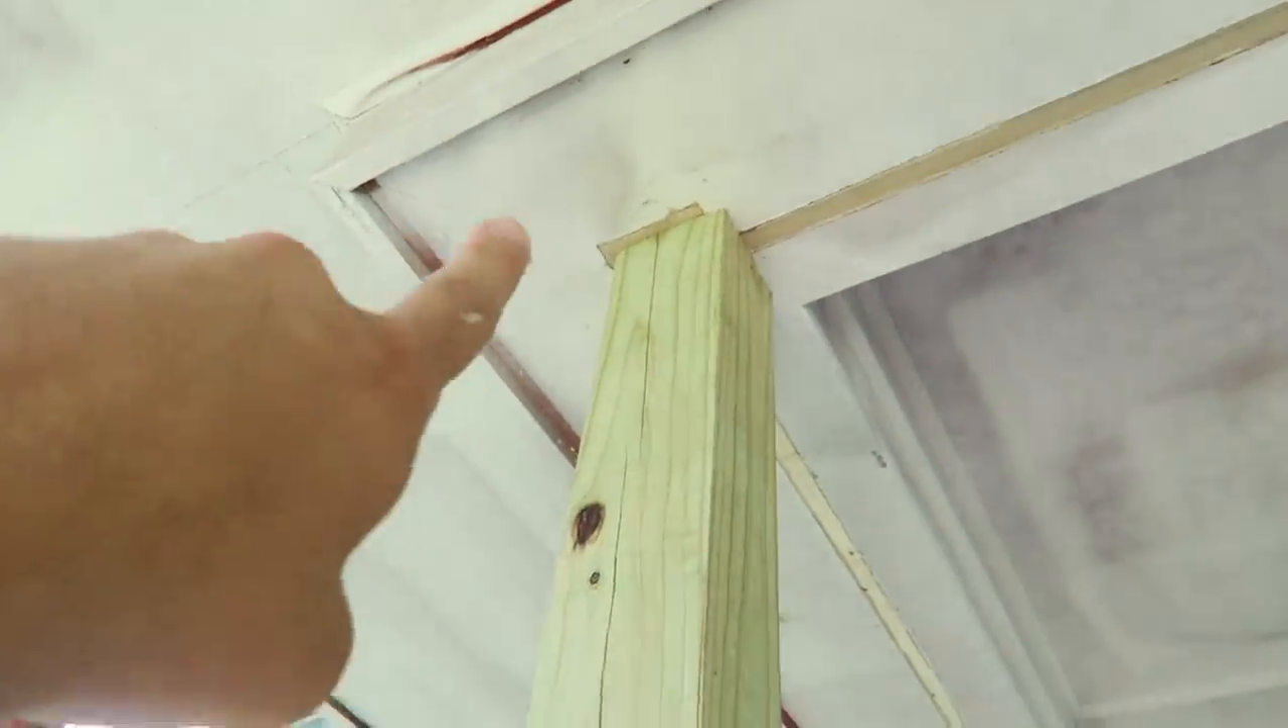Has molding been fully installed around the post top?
No.